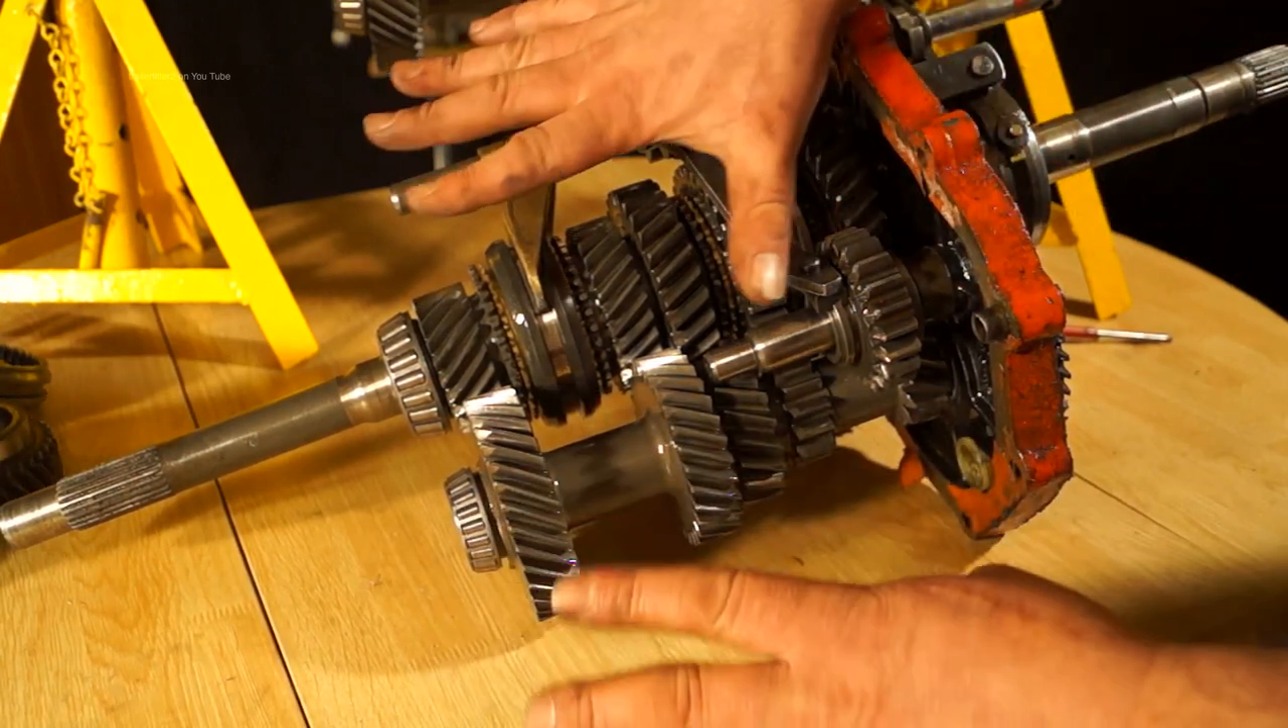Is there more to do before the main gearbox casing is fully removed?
No.